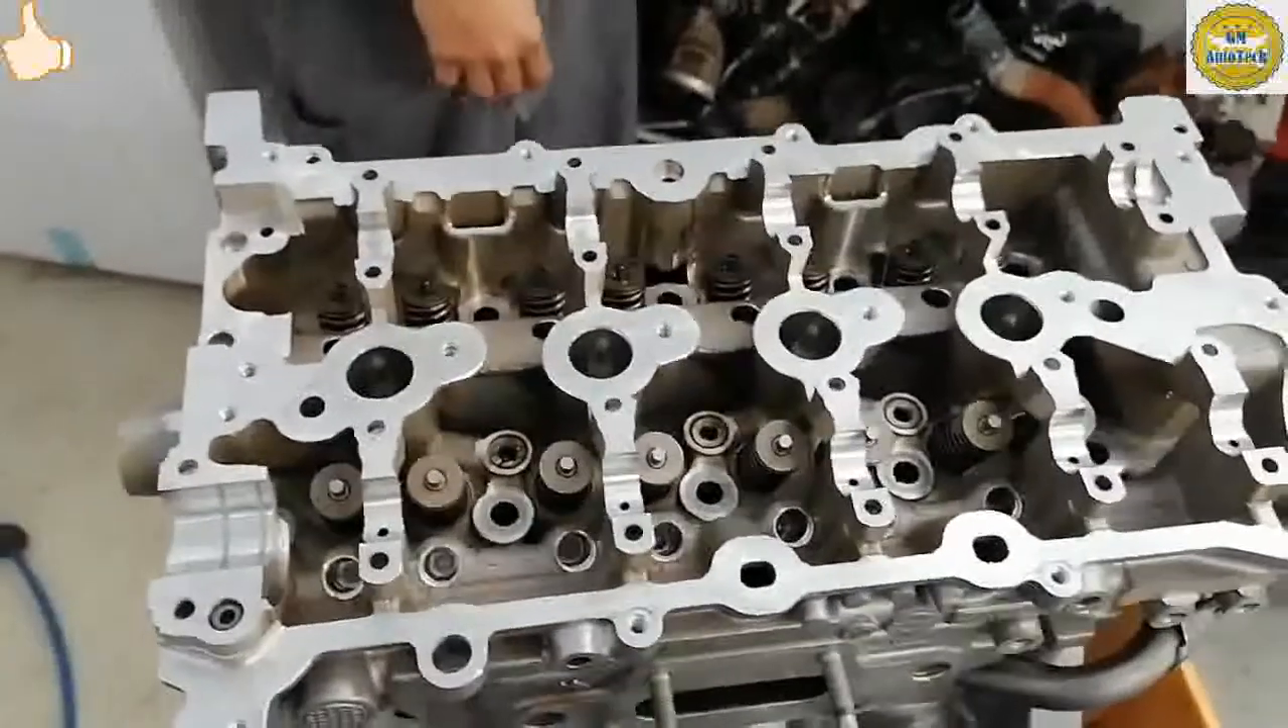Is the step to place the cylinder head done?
Yes.